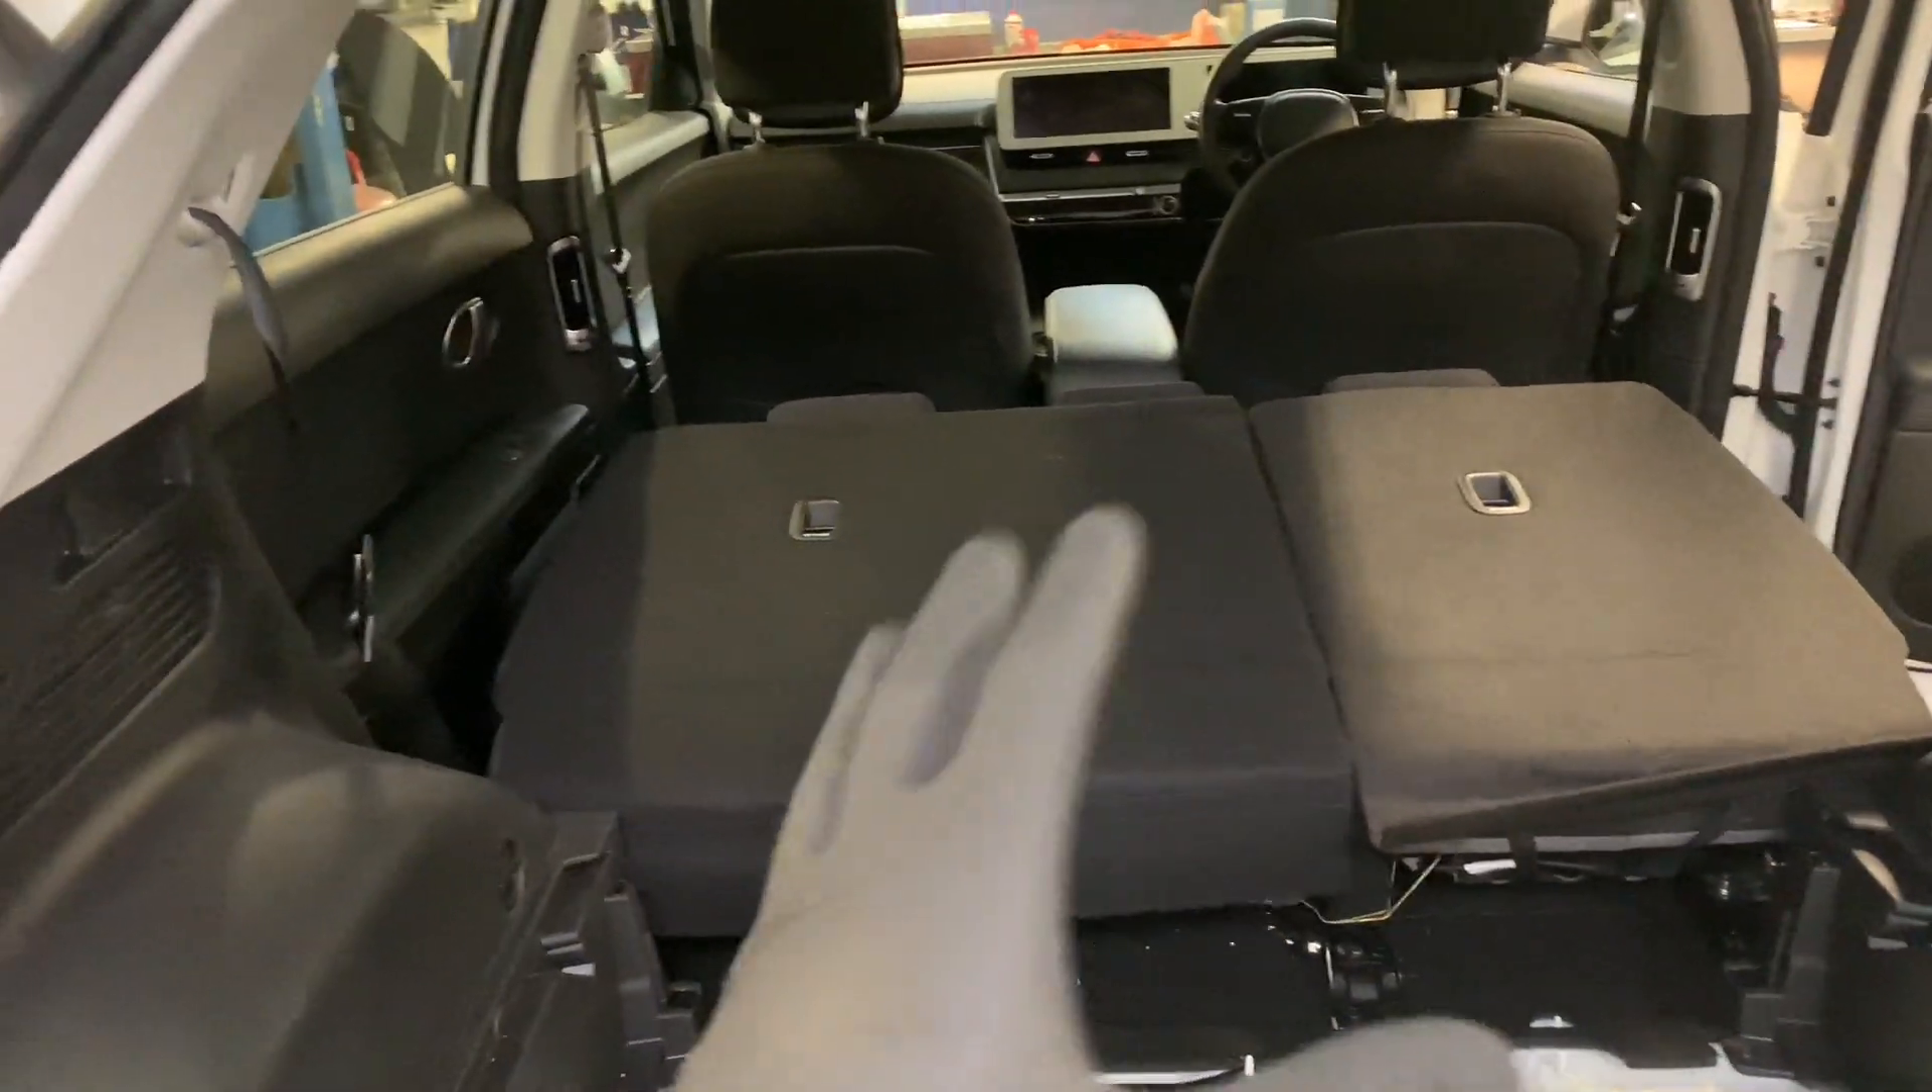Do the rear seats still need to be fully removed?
Yes.